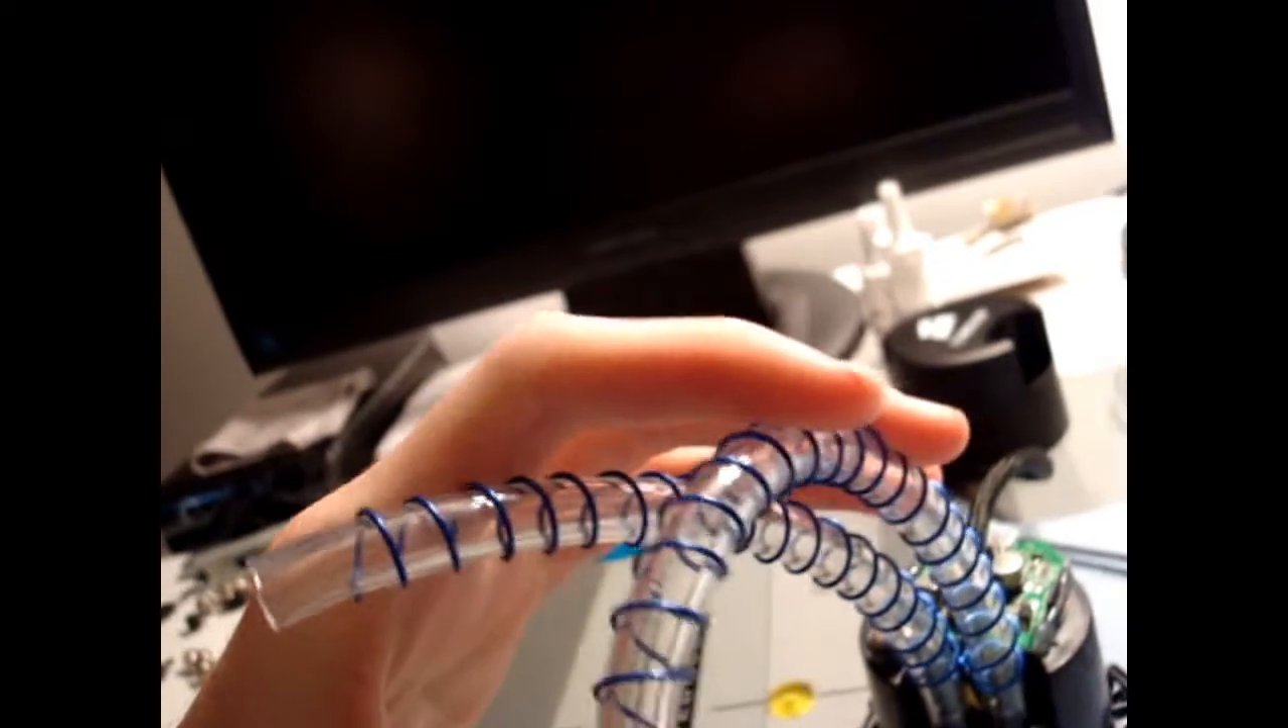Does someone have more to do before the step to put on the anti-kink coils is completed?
No.